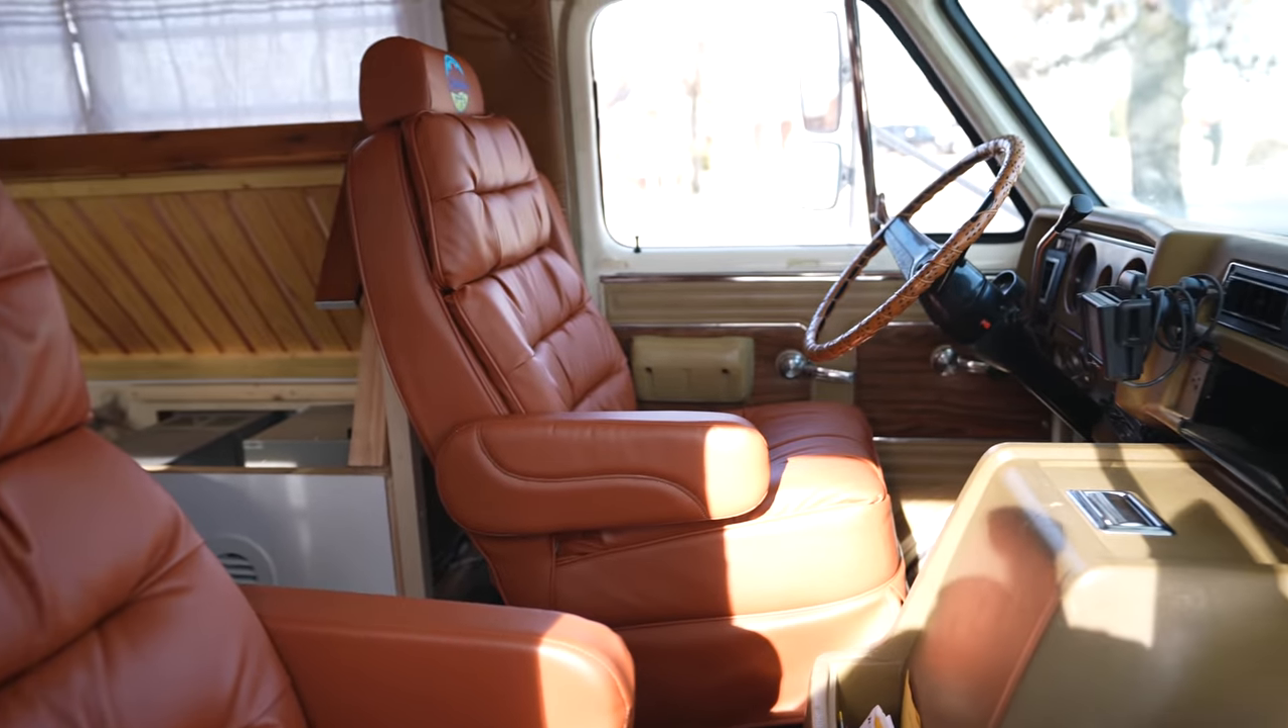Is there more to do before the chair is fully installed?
No.